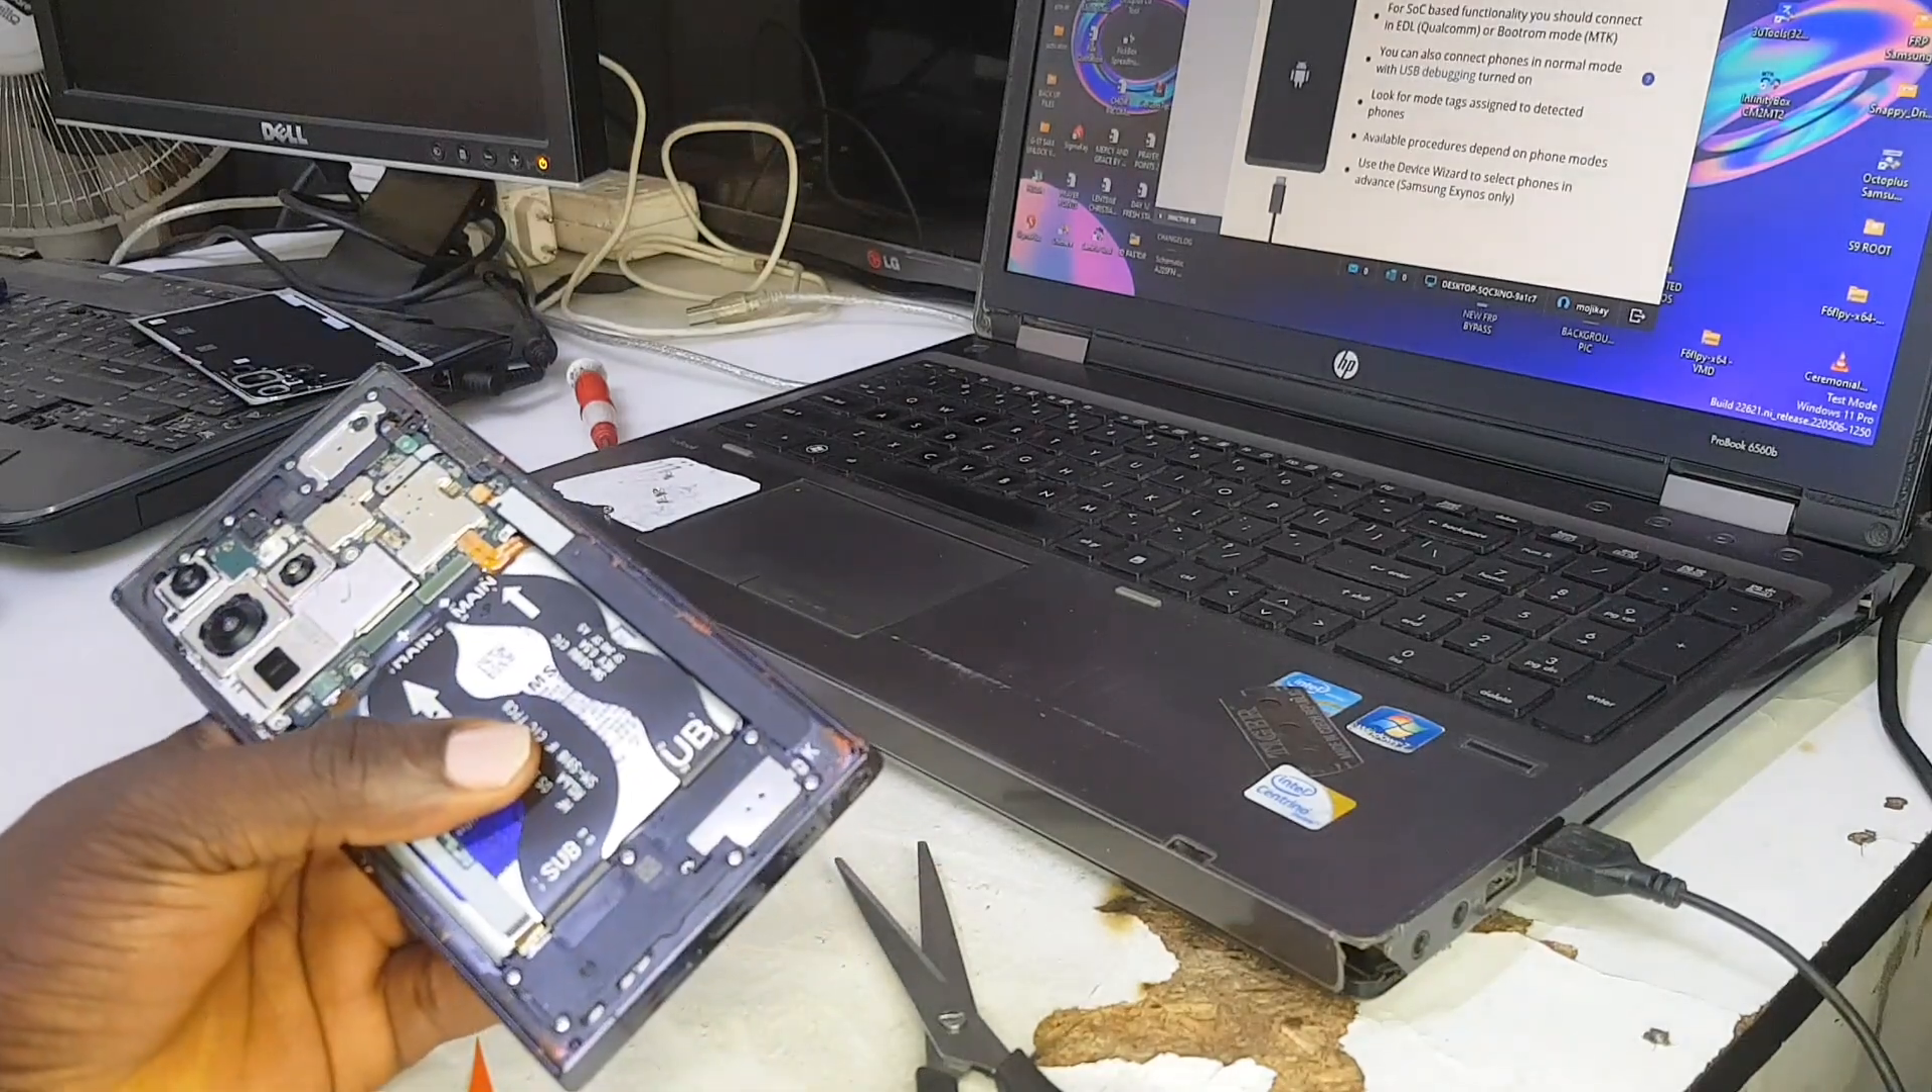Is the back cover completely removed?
Yes.